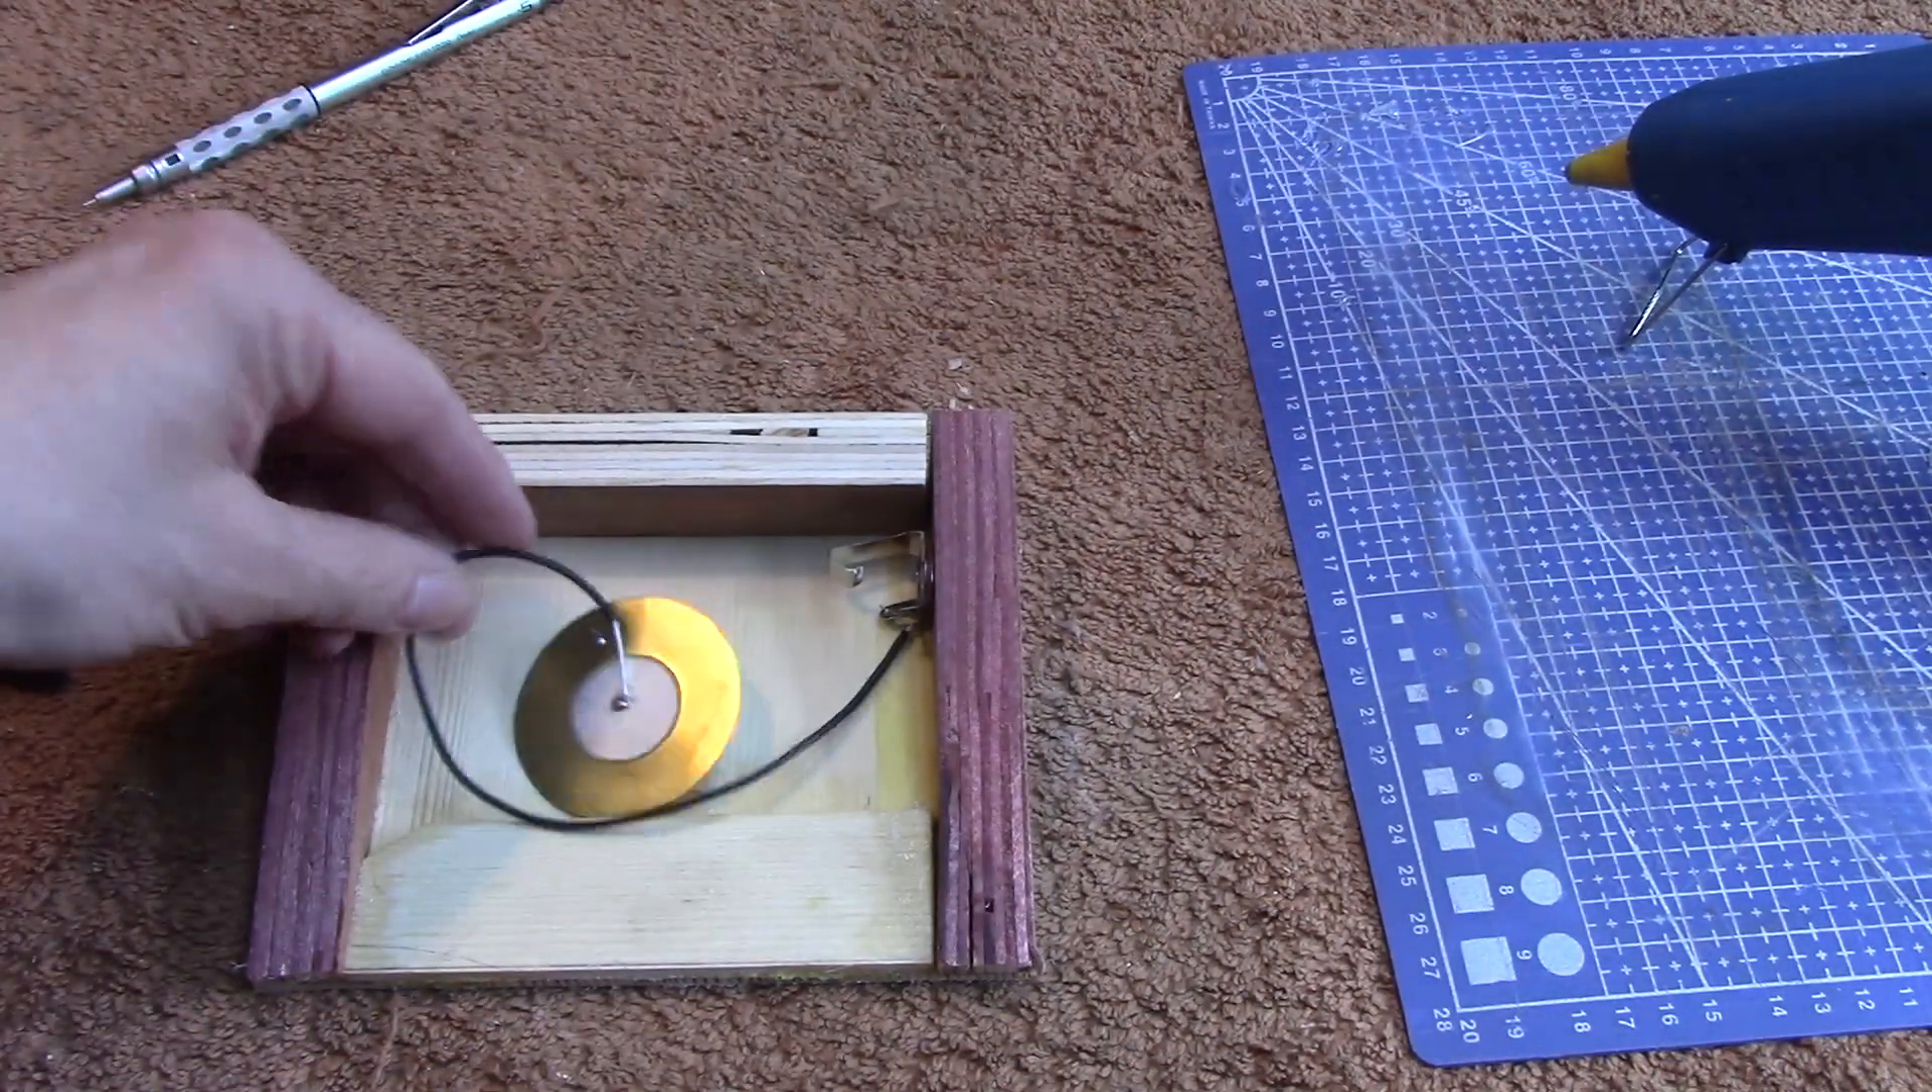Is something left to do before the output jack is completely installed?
No.